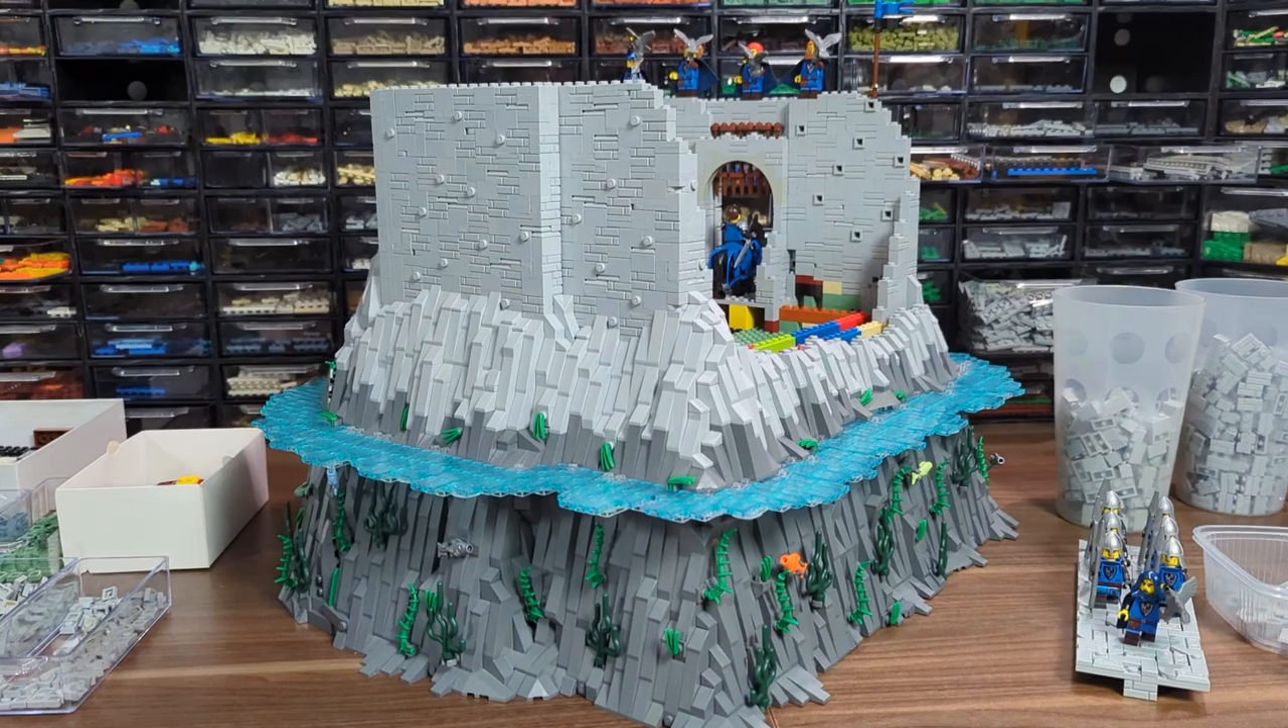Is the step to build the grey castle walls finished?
No.